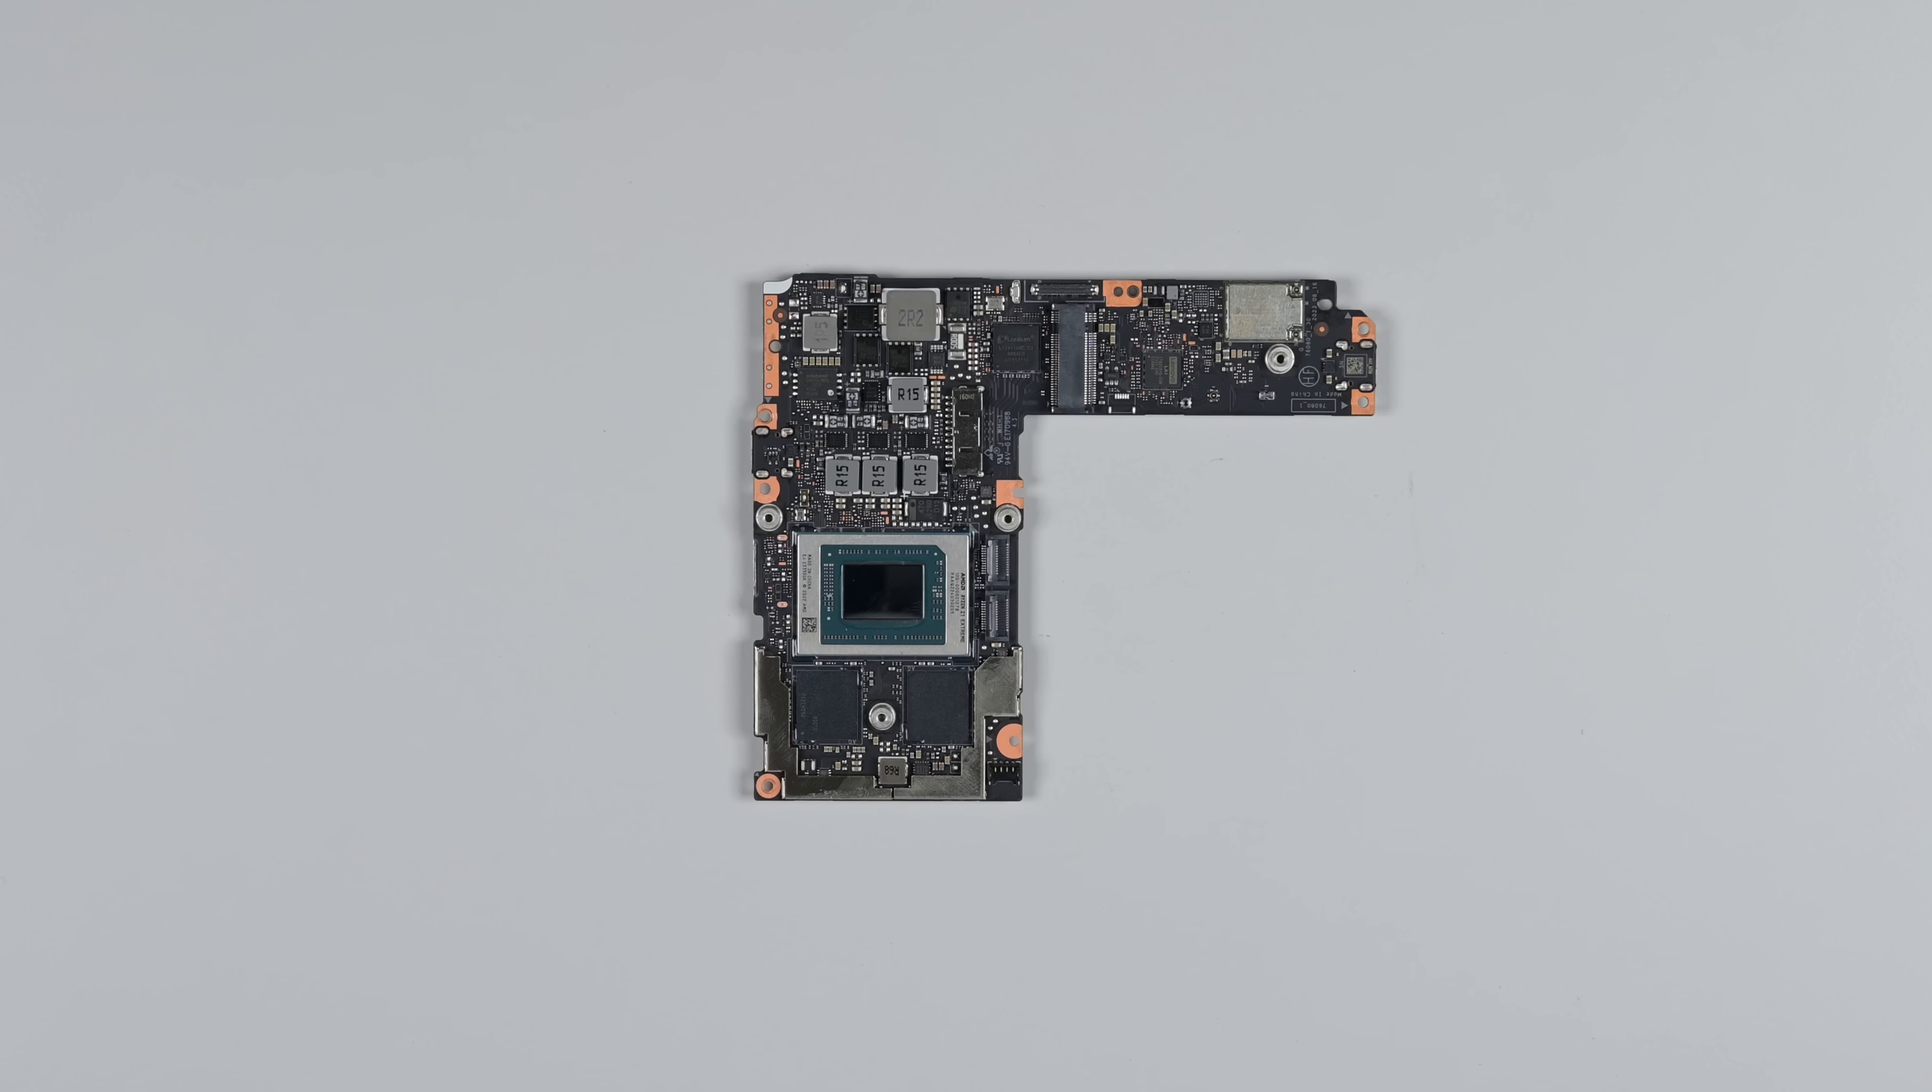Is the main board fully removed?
Yes.